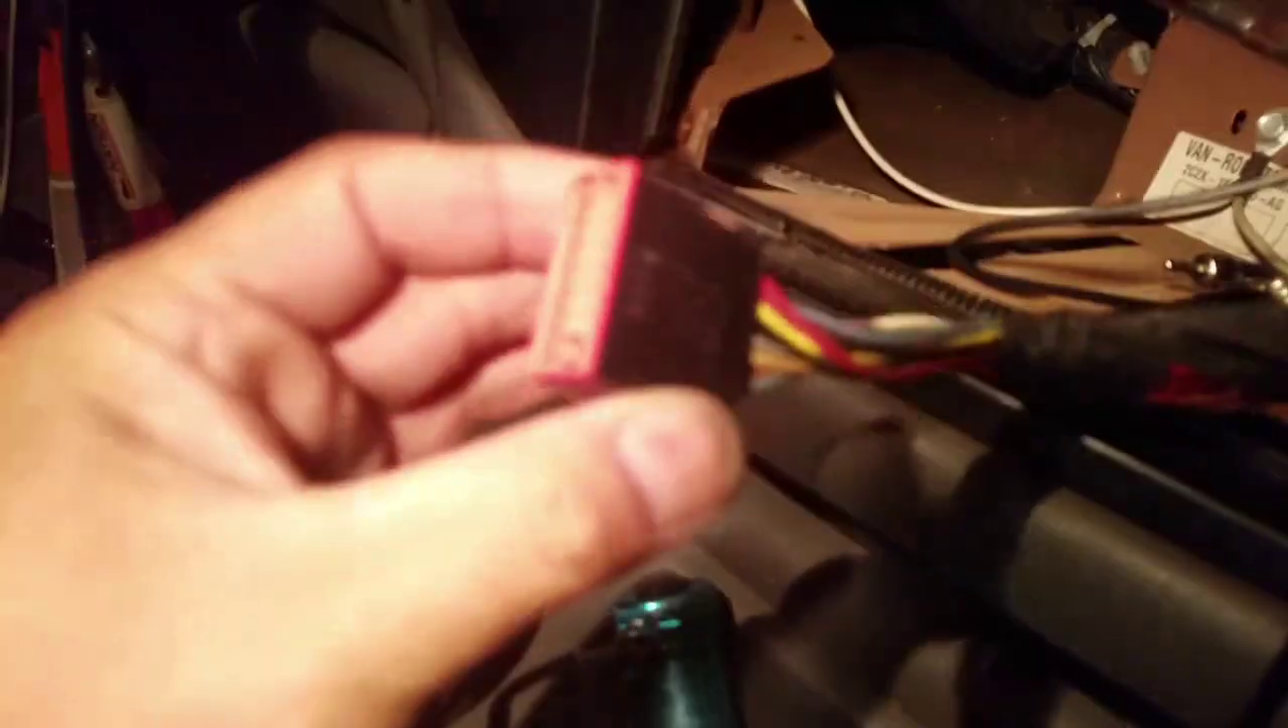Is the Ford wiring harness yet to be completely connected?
Yes.